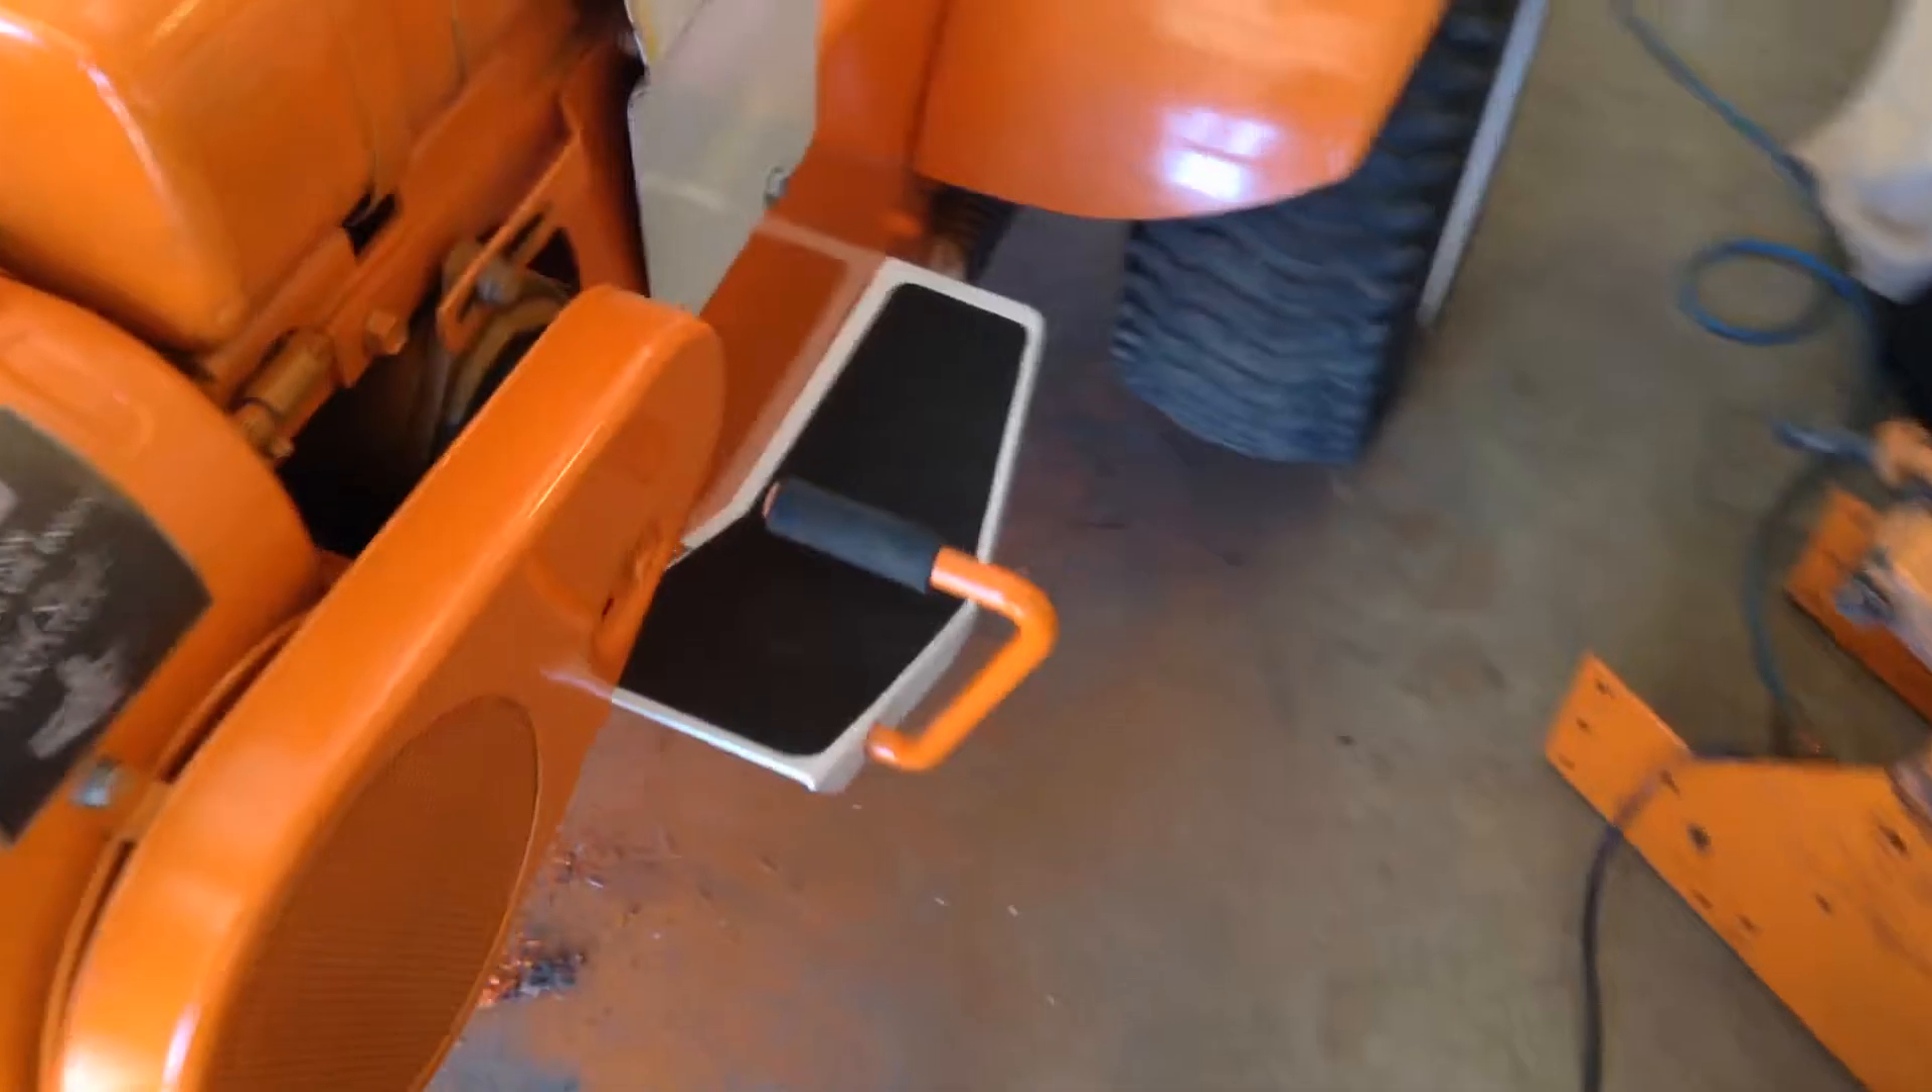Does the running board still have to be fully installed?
No.